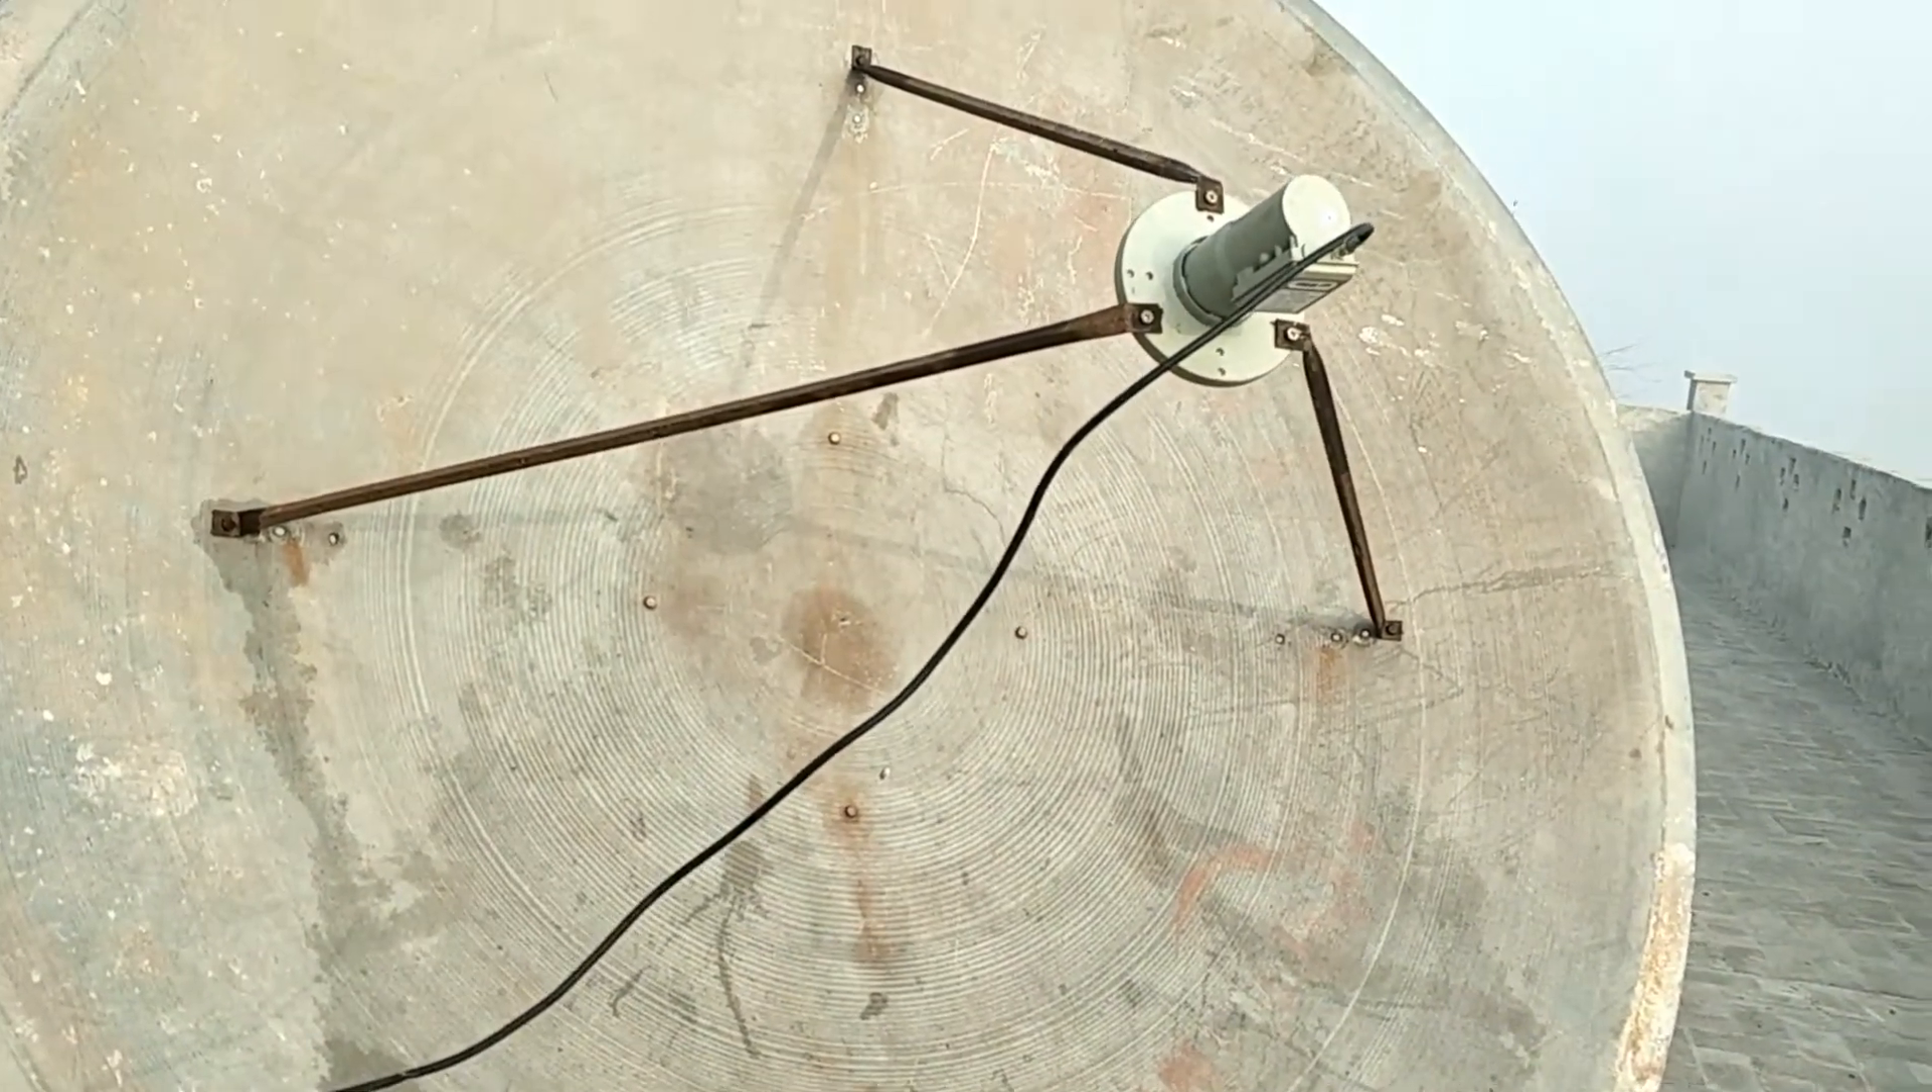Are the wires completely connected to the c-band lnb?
Yes.